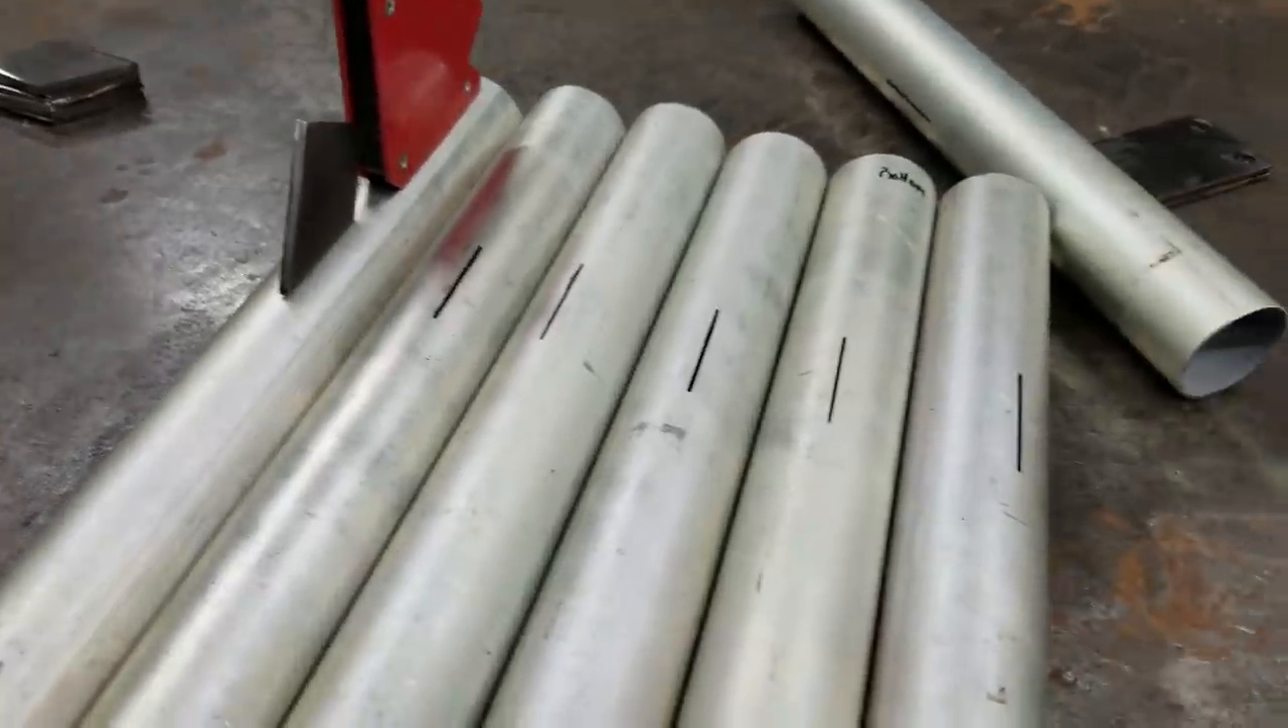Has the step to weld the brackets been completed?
No.